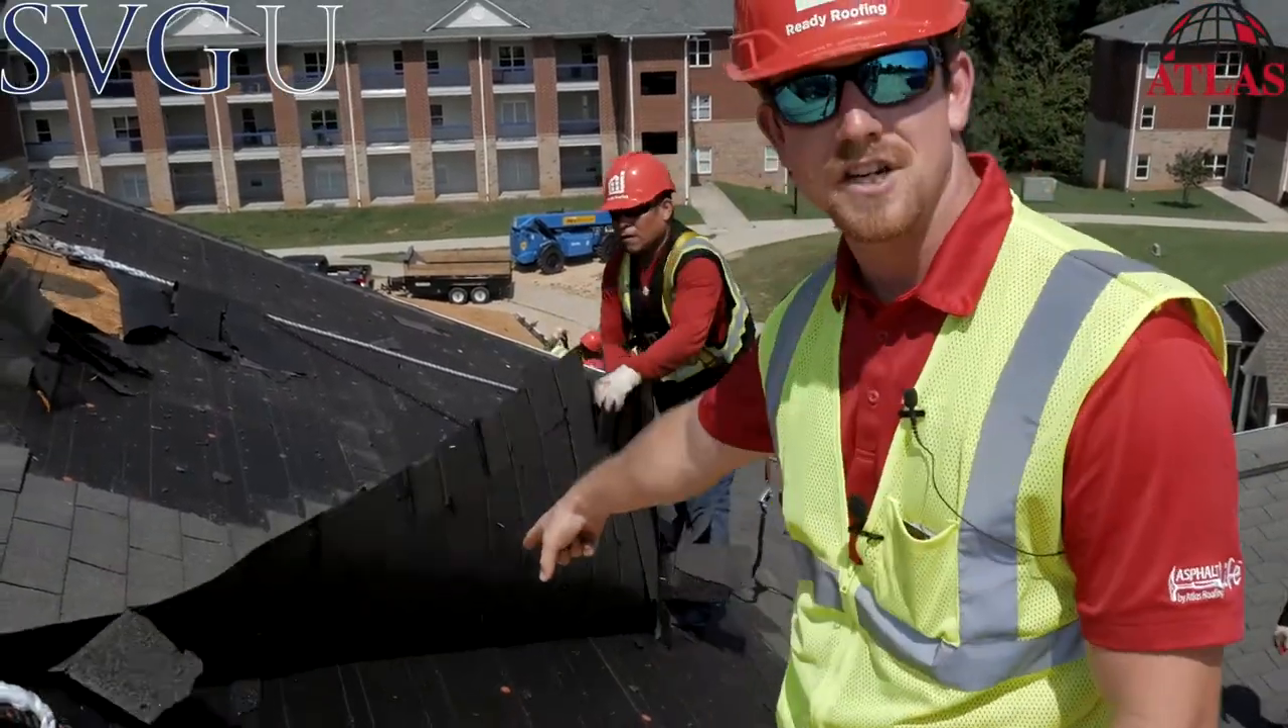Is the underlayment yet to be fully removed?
Yes.